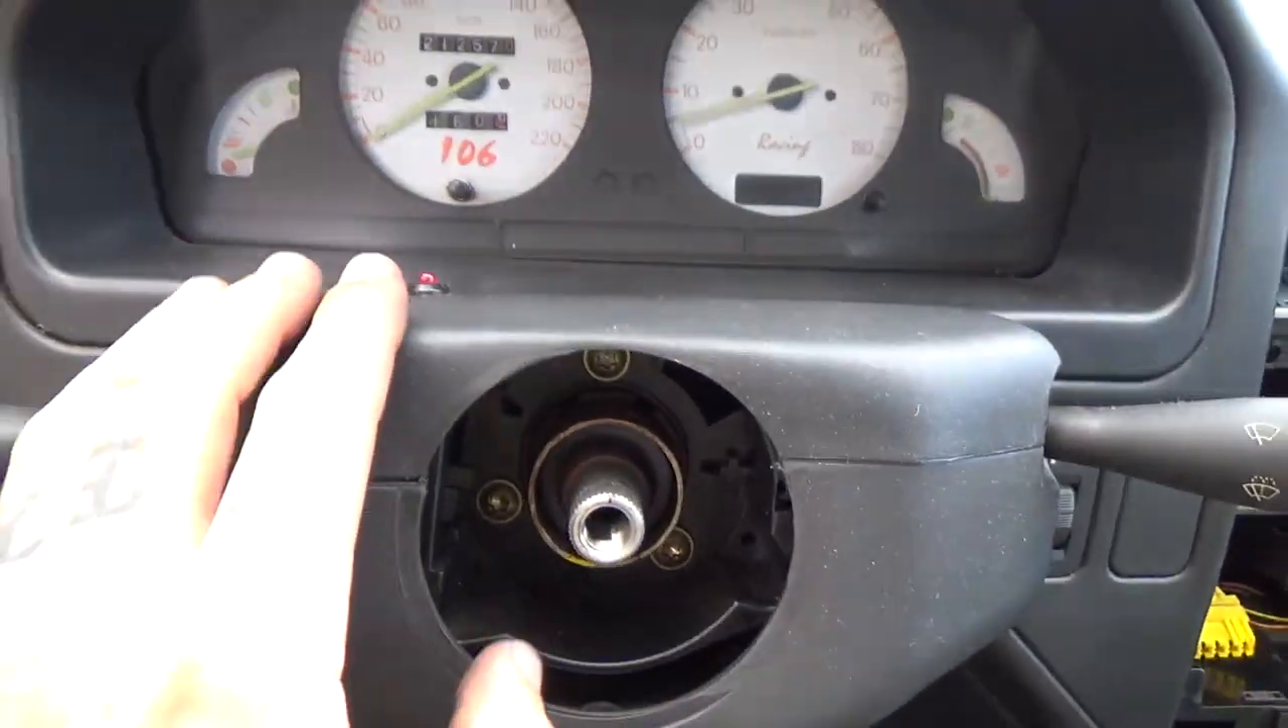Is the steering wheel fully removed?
Yes.